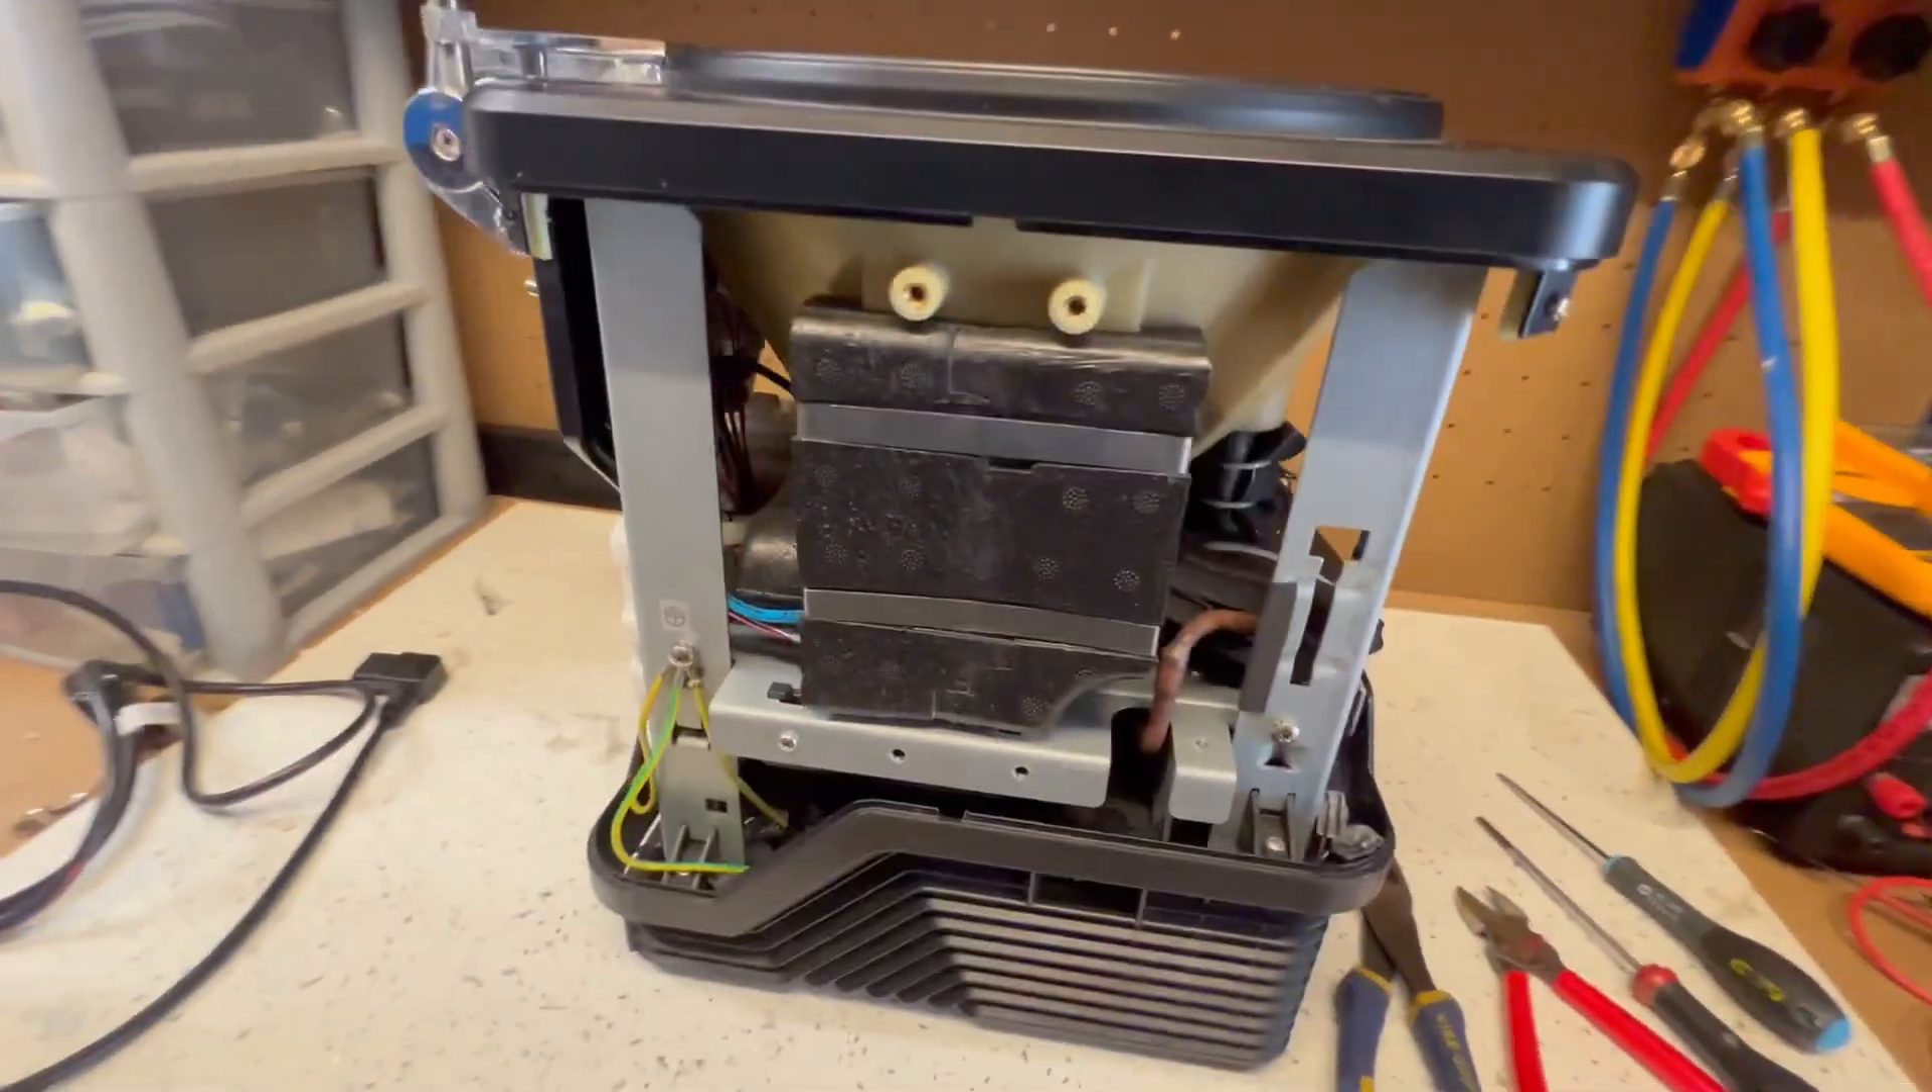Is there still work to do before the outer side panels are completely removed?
No.